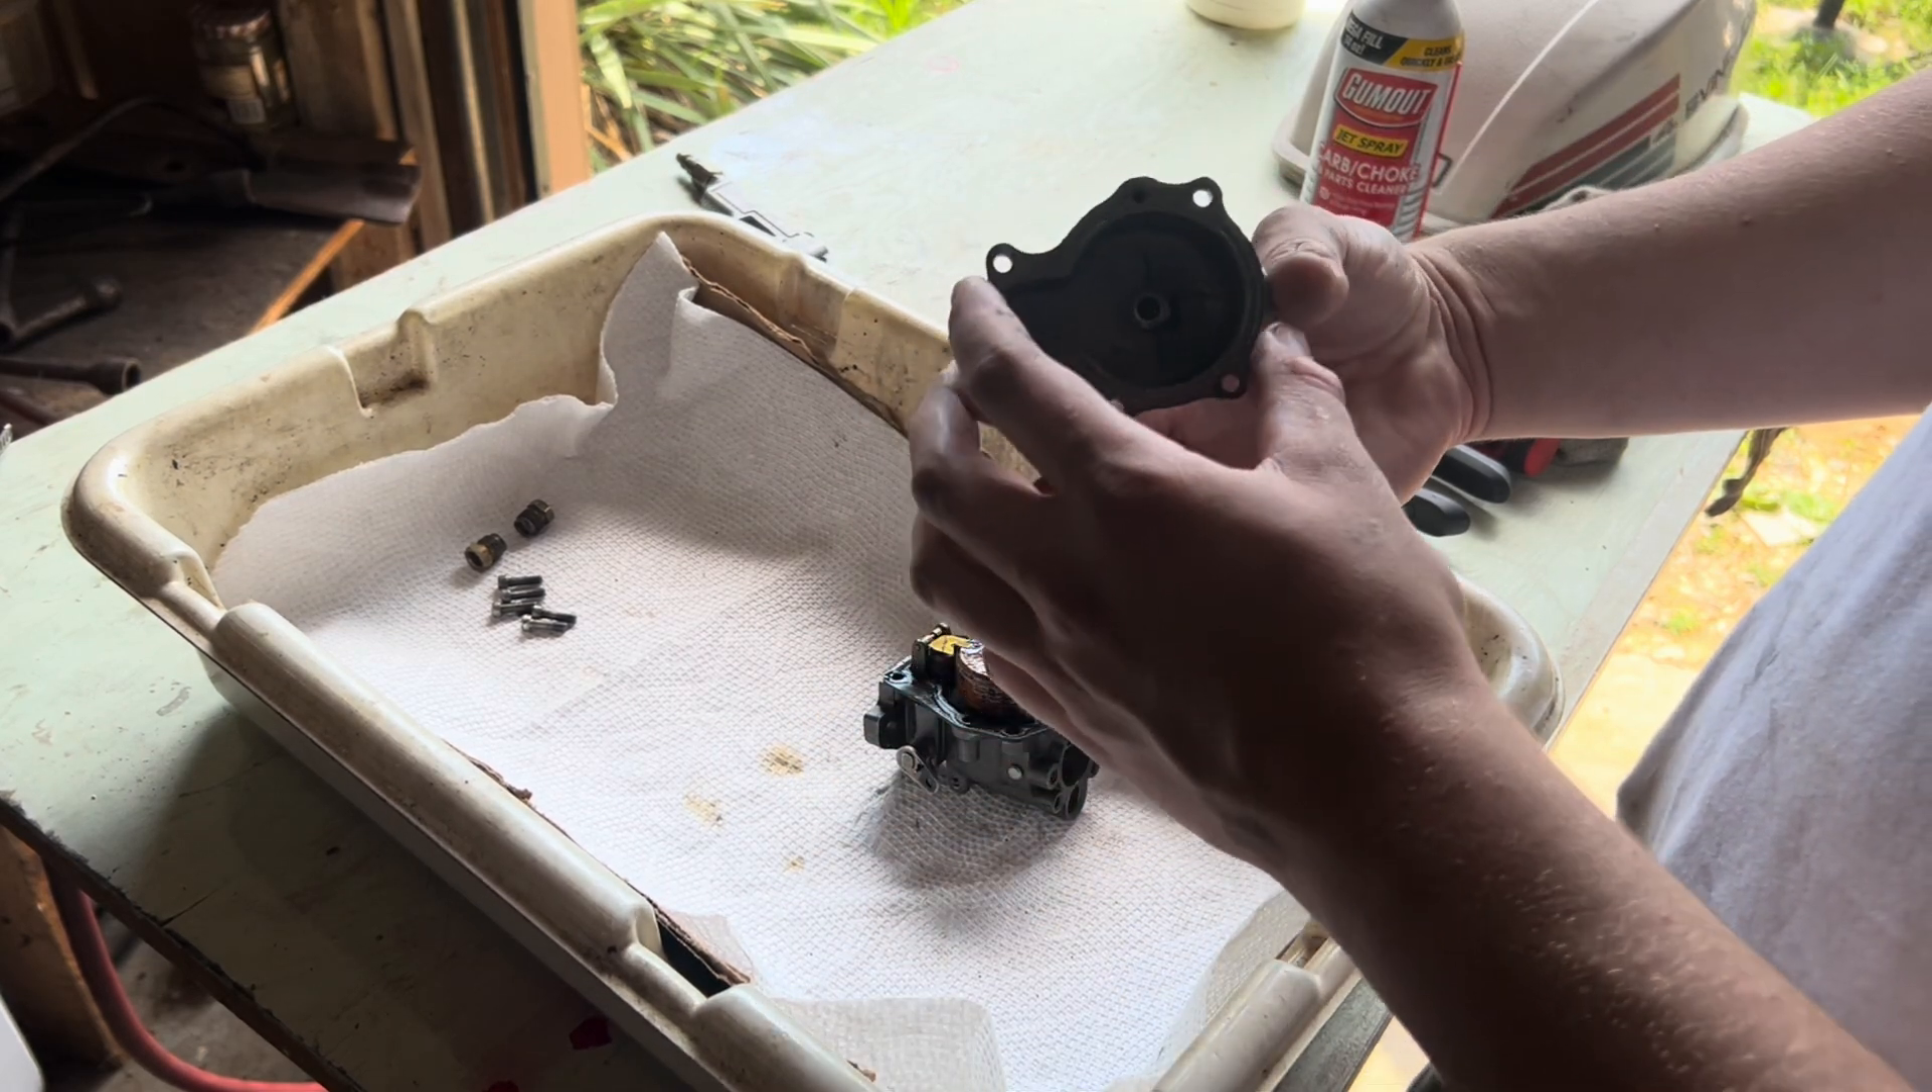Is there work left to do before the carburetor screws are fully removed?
No.